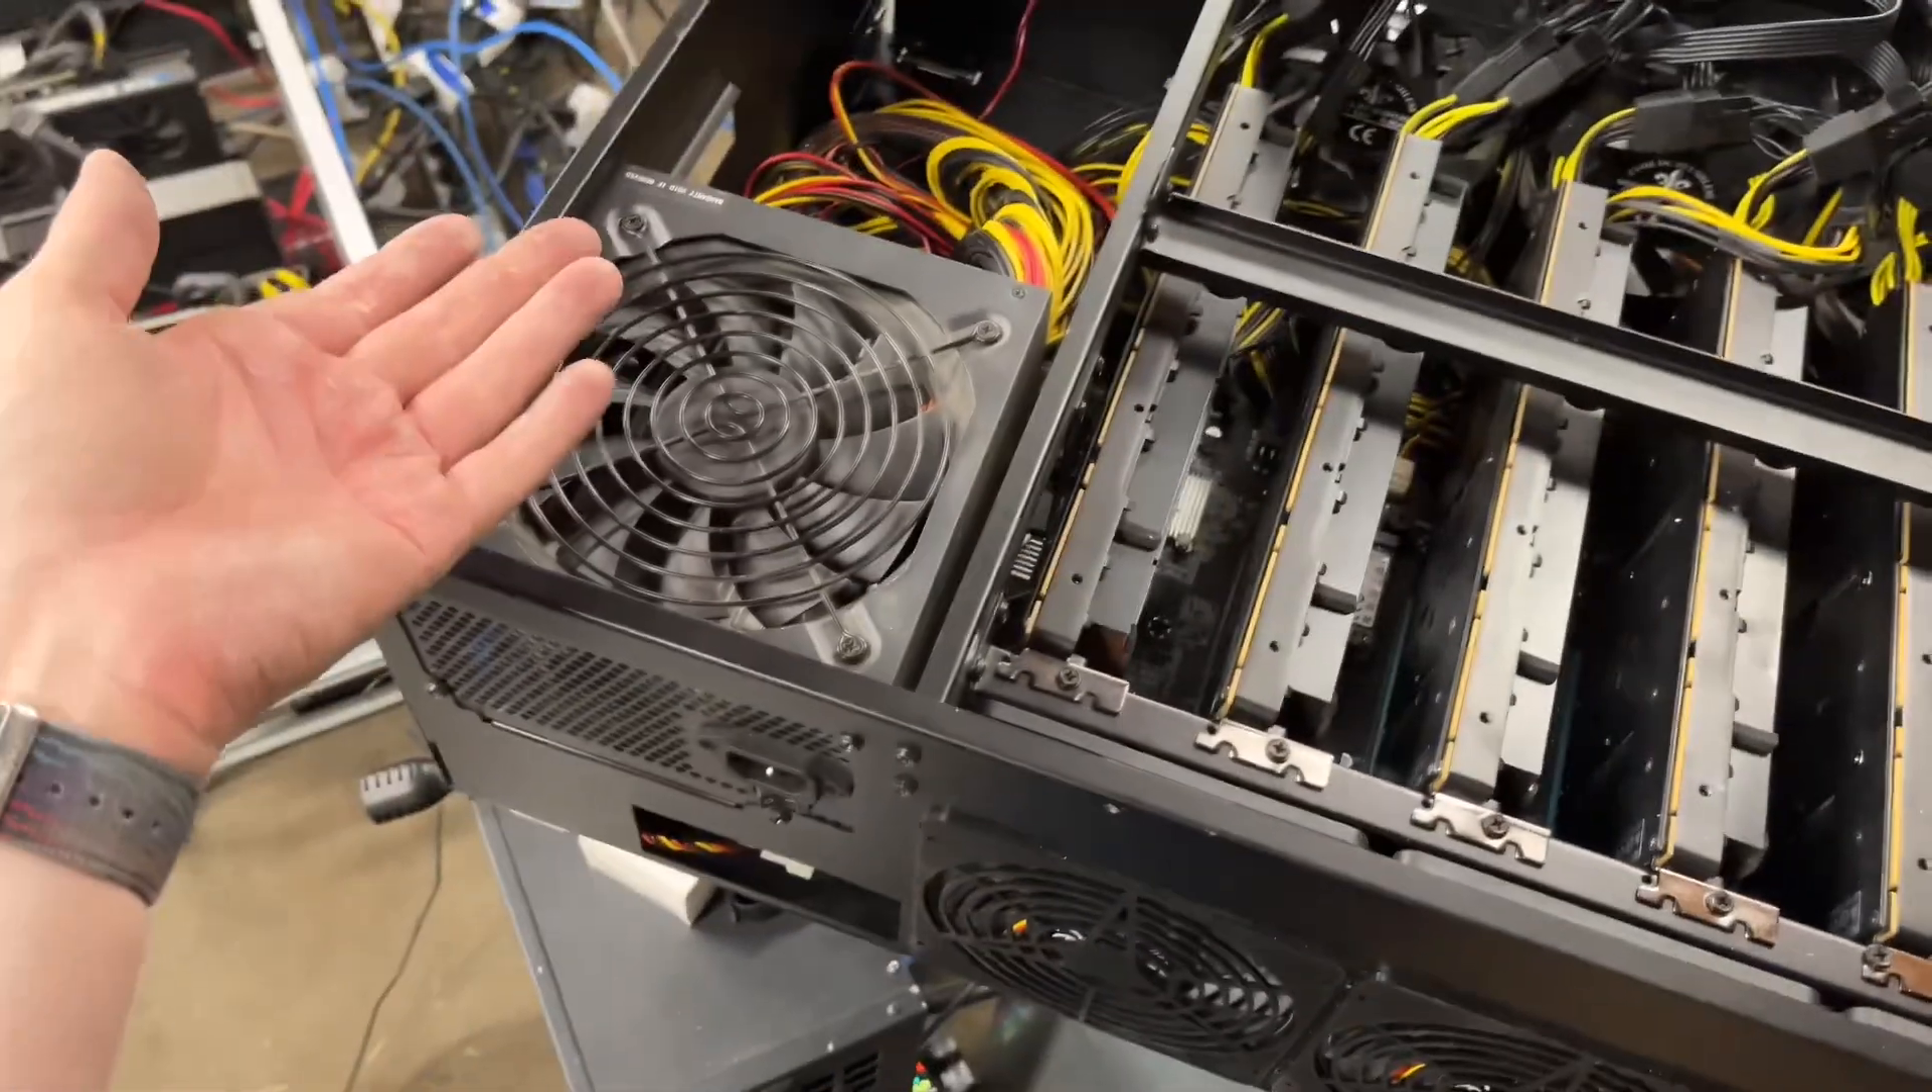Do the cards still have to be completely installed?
No.